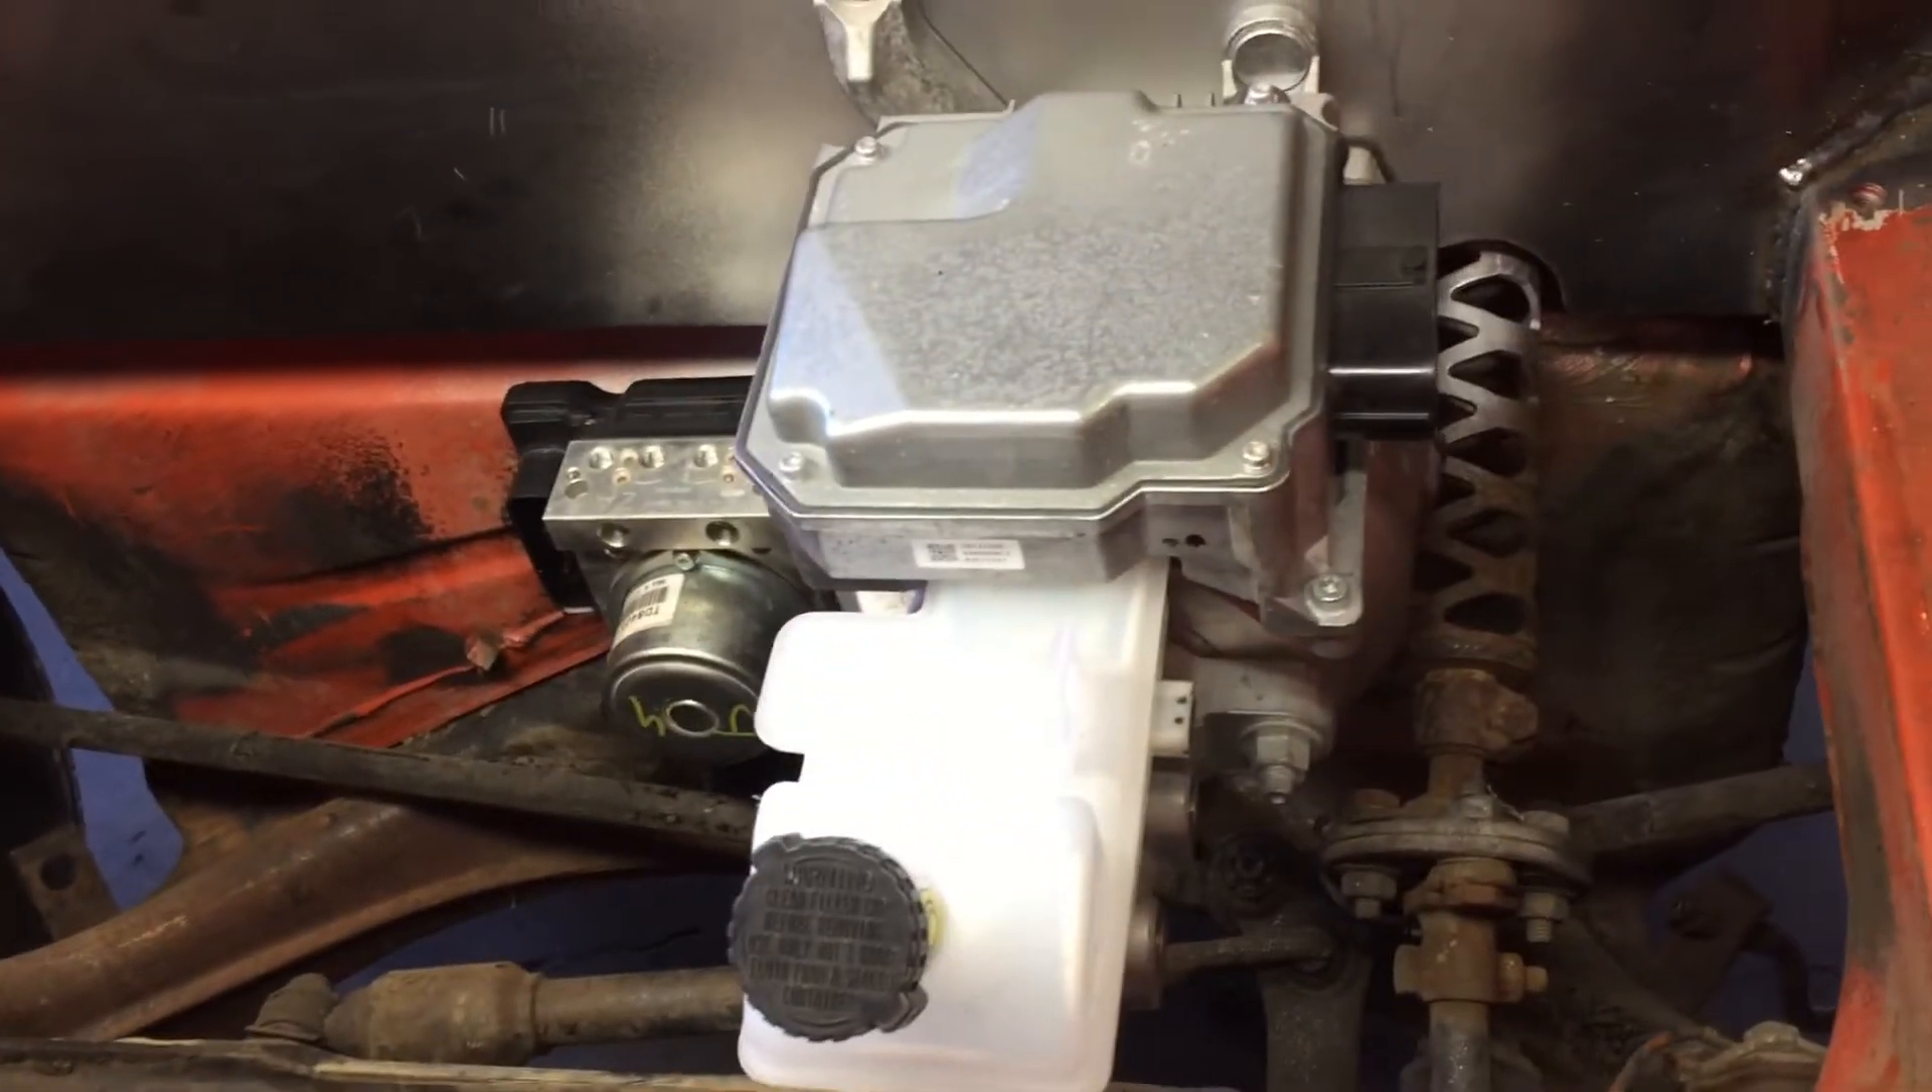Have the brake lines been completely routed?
No.